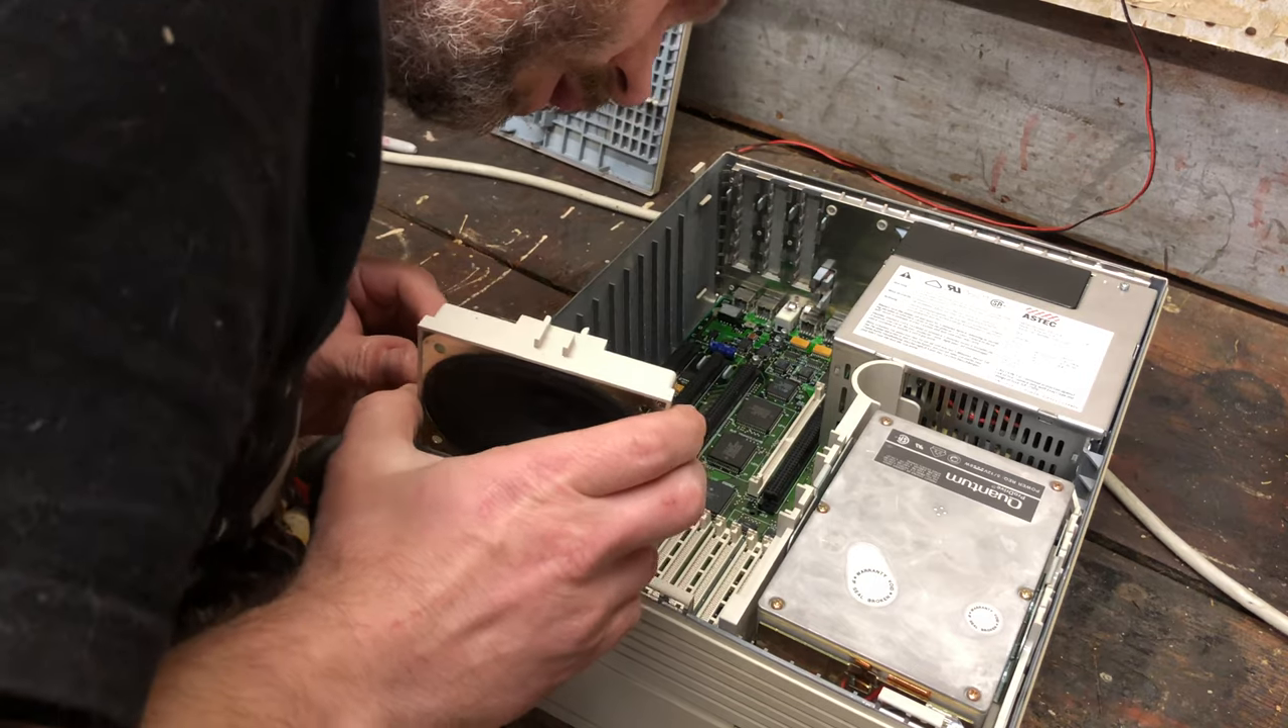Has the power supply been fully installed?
Yes.